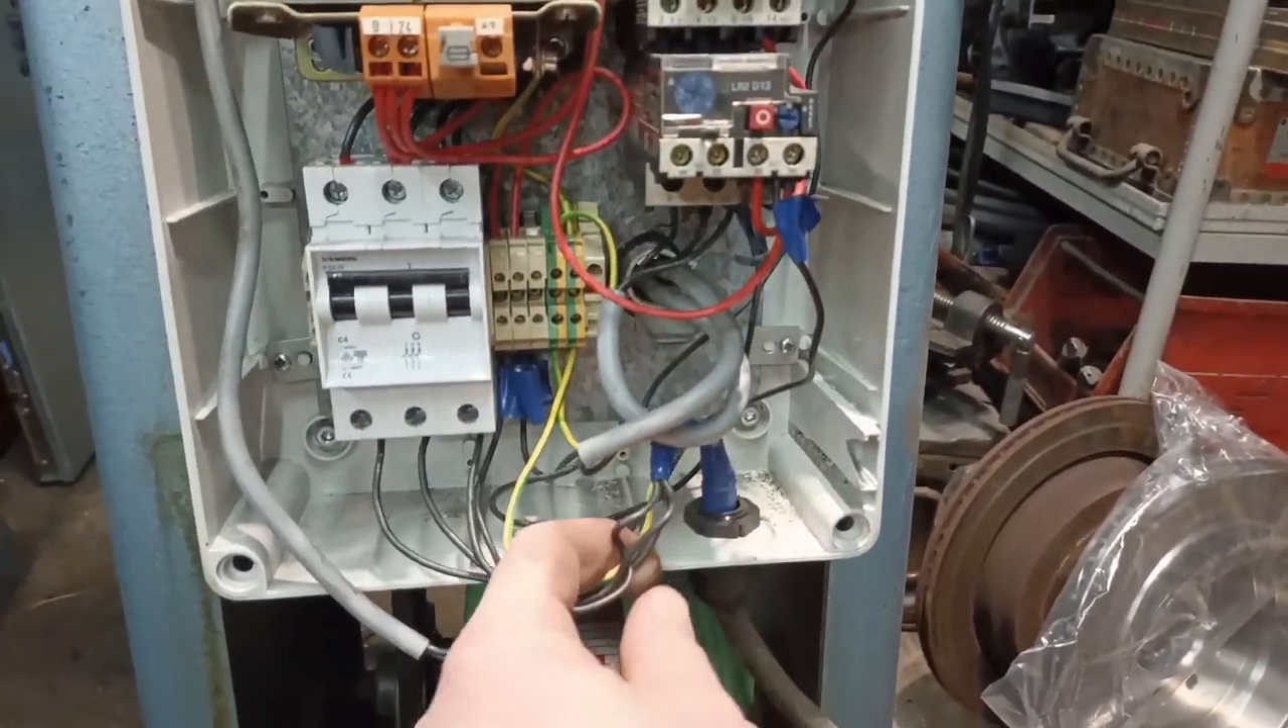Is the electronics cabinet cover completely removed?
Yes.